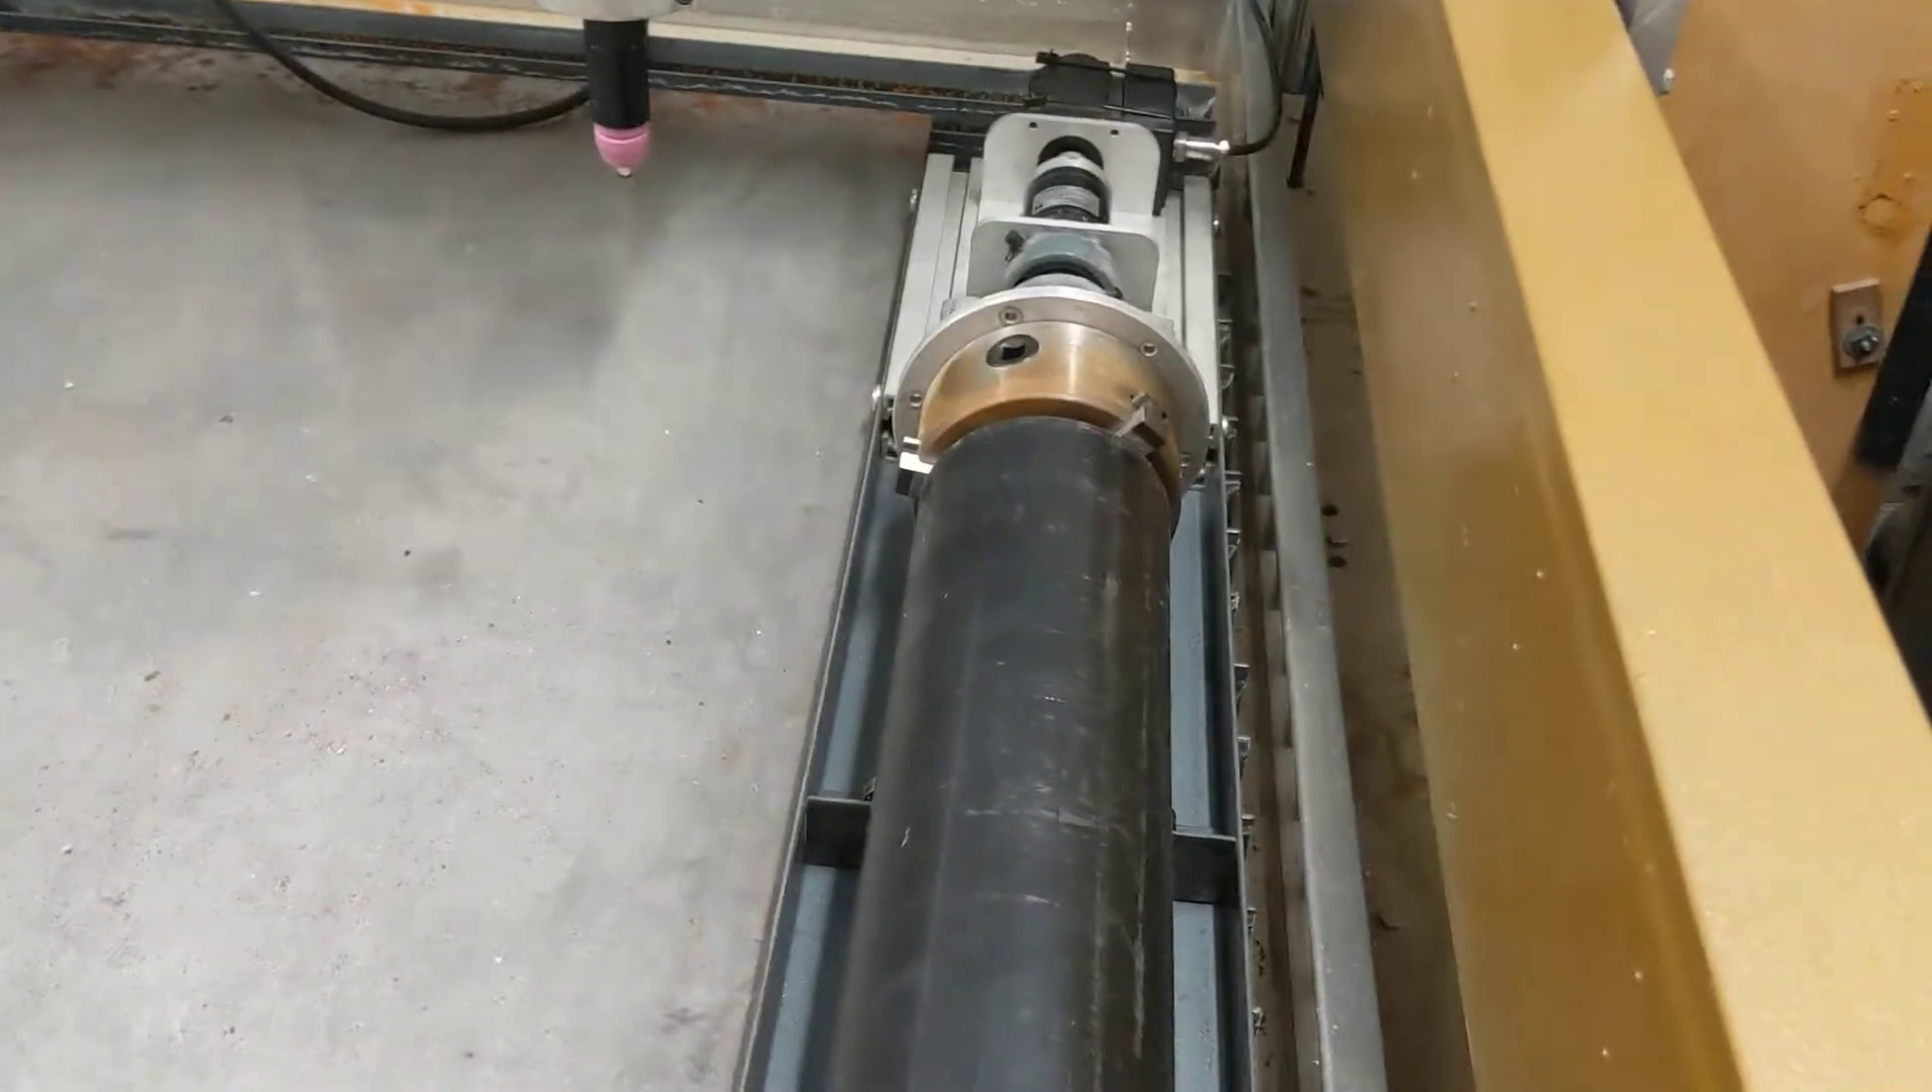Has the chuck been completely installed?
Yes.